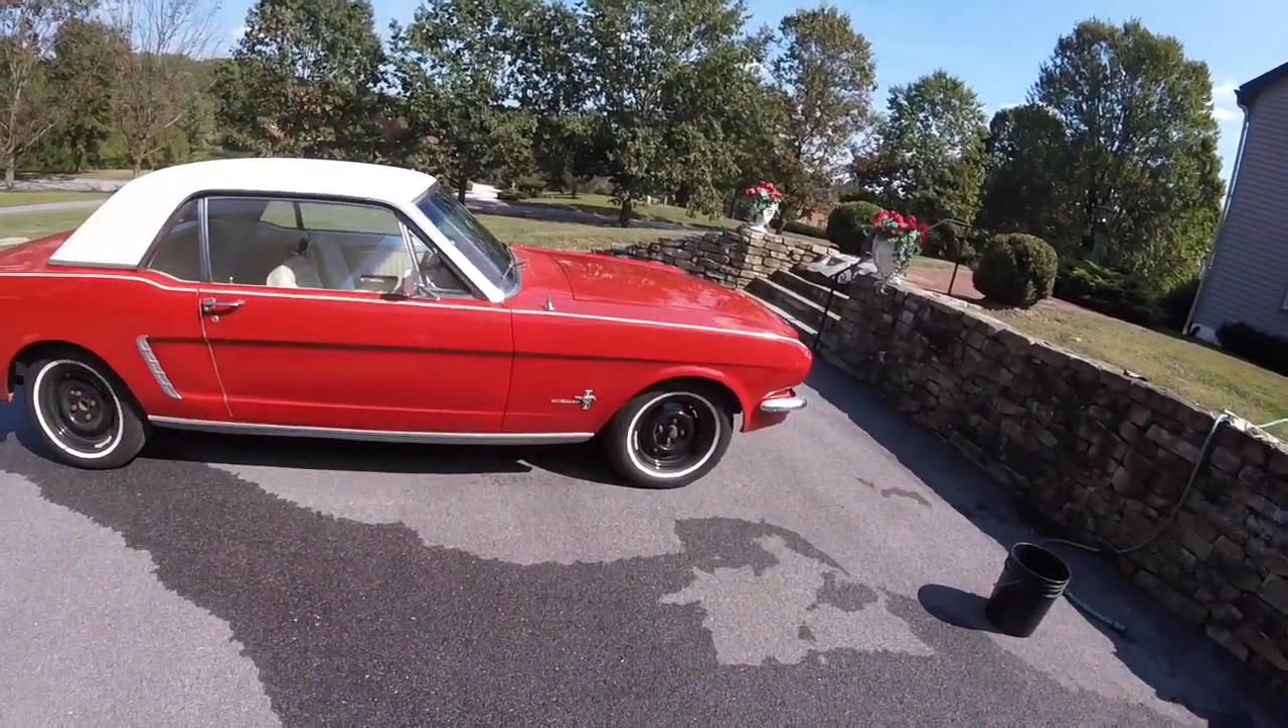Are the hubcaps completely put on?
No.